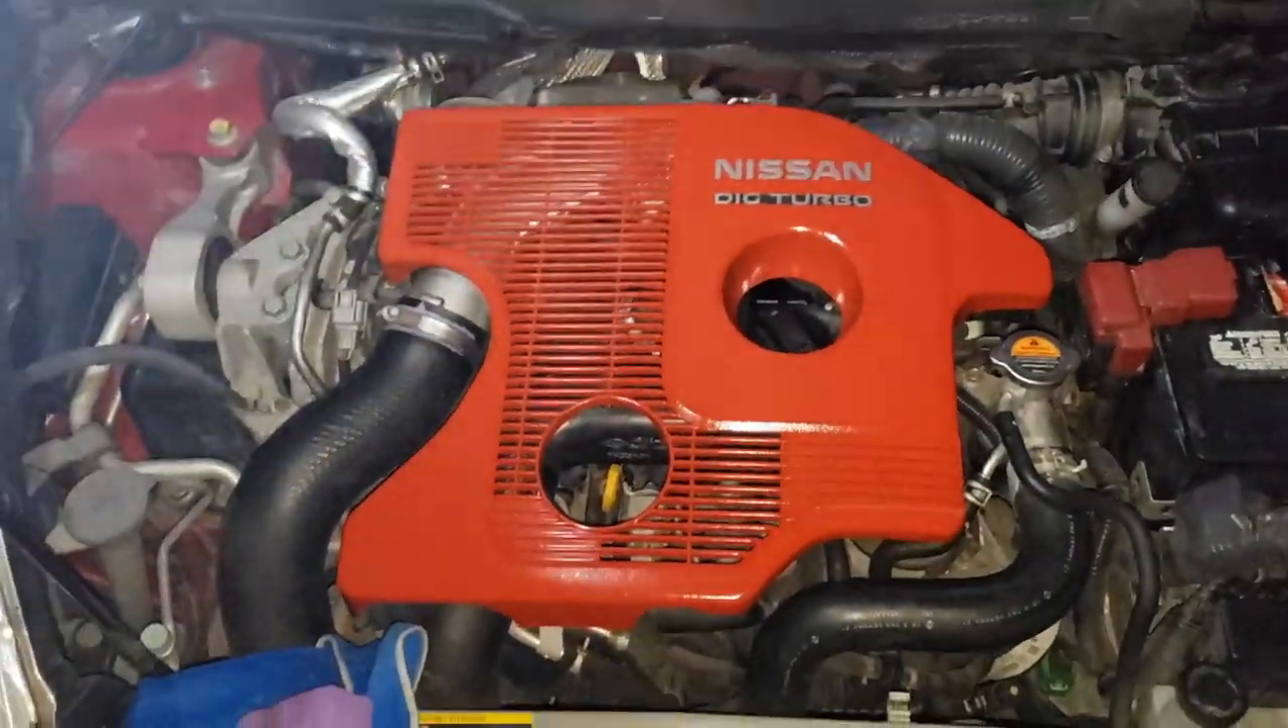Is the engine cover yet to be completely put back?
No.